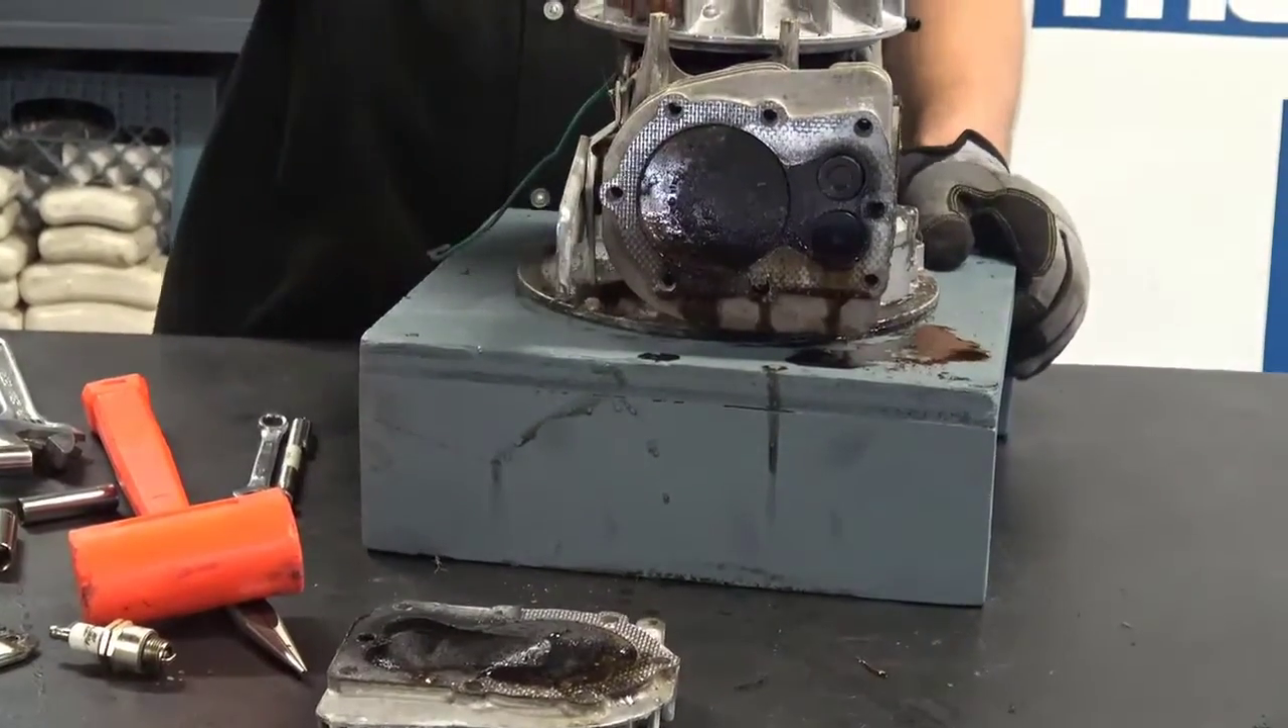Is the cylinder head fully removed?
Yes.